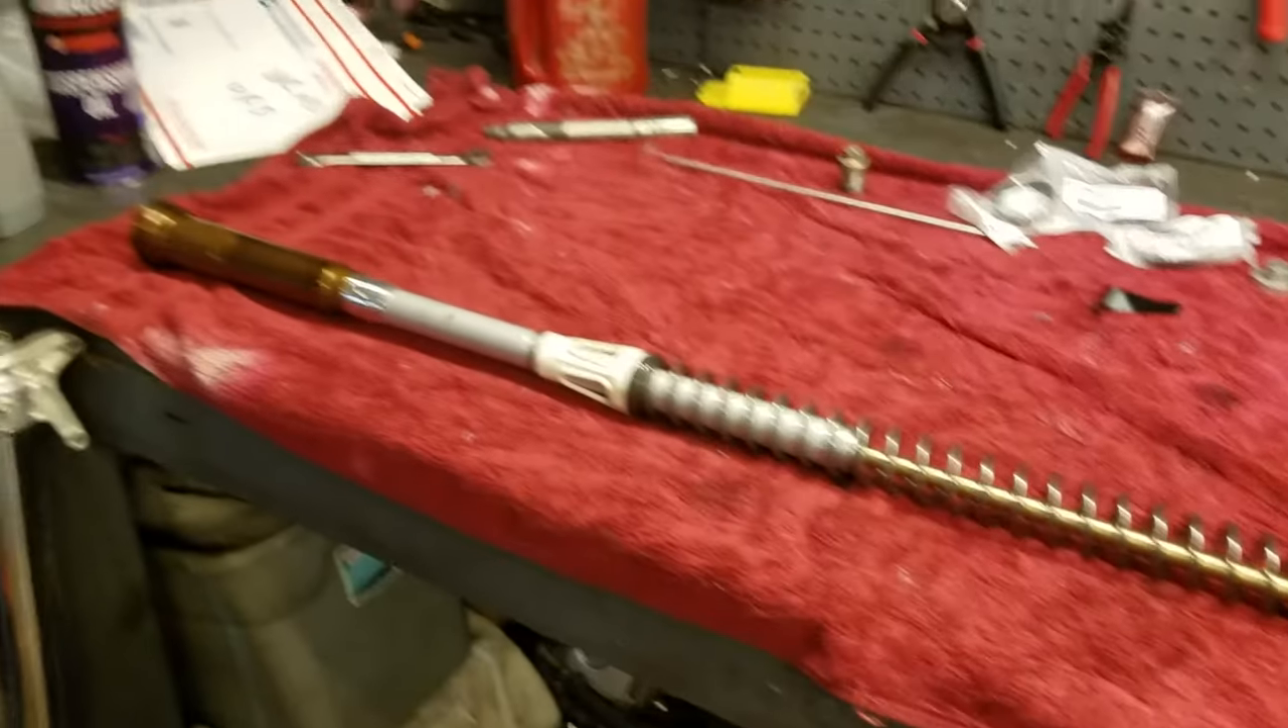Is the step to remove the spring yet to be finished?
Yes.